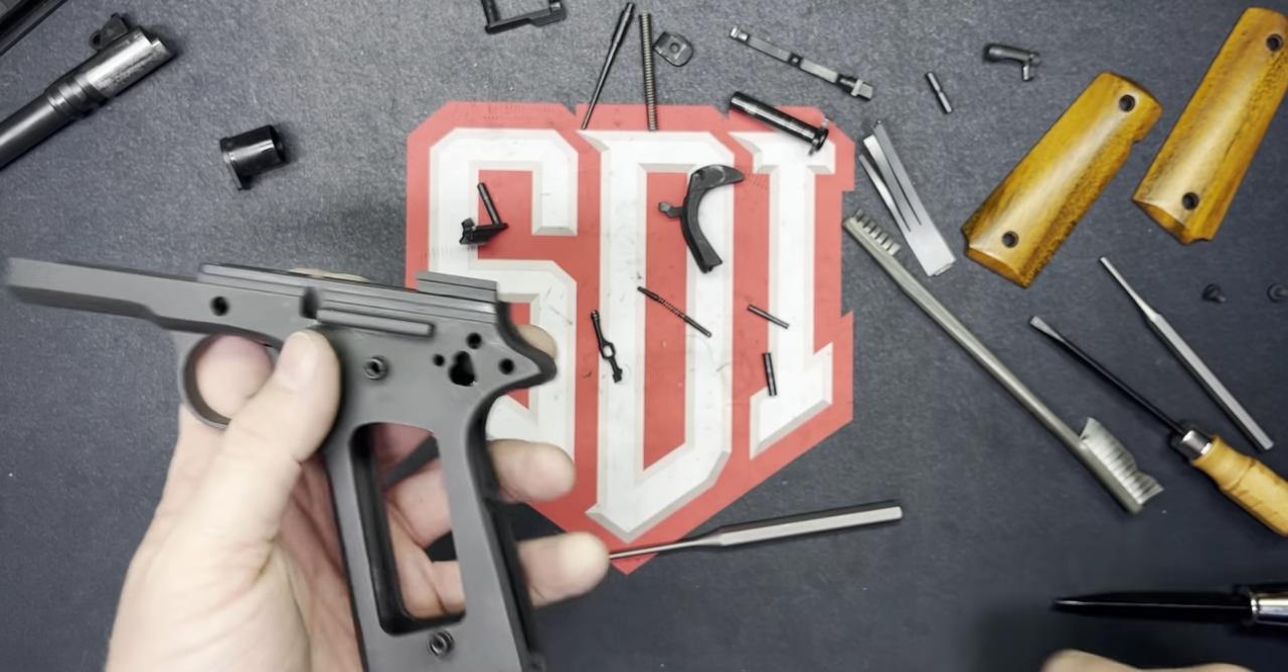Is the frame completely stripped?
Yes.